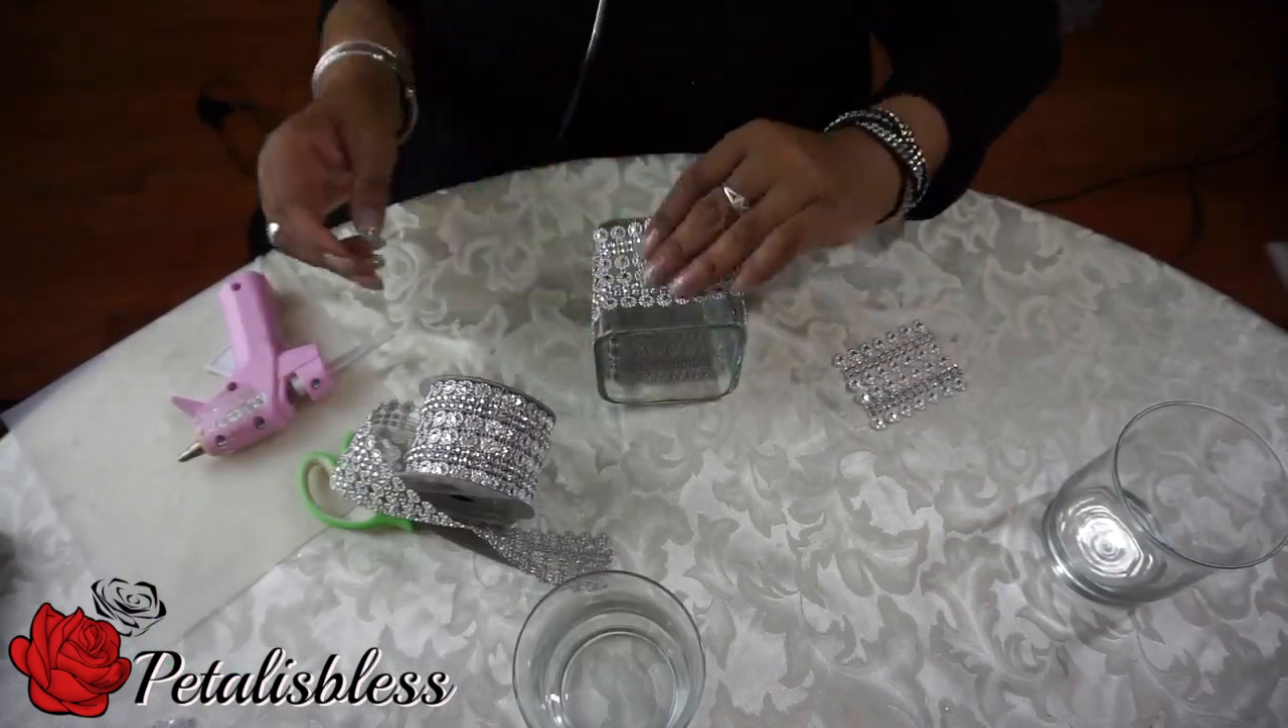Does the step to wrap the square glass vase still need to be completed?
Yes.